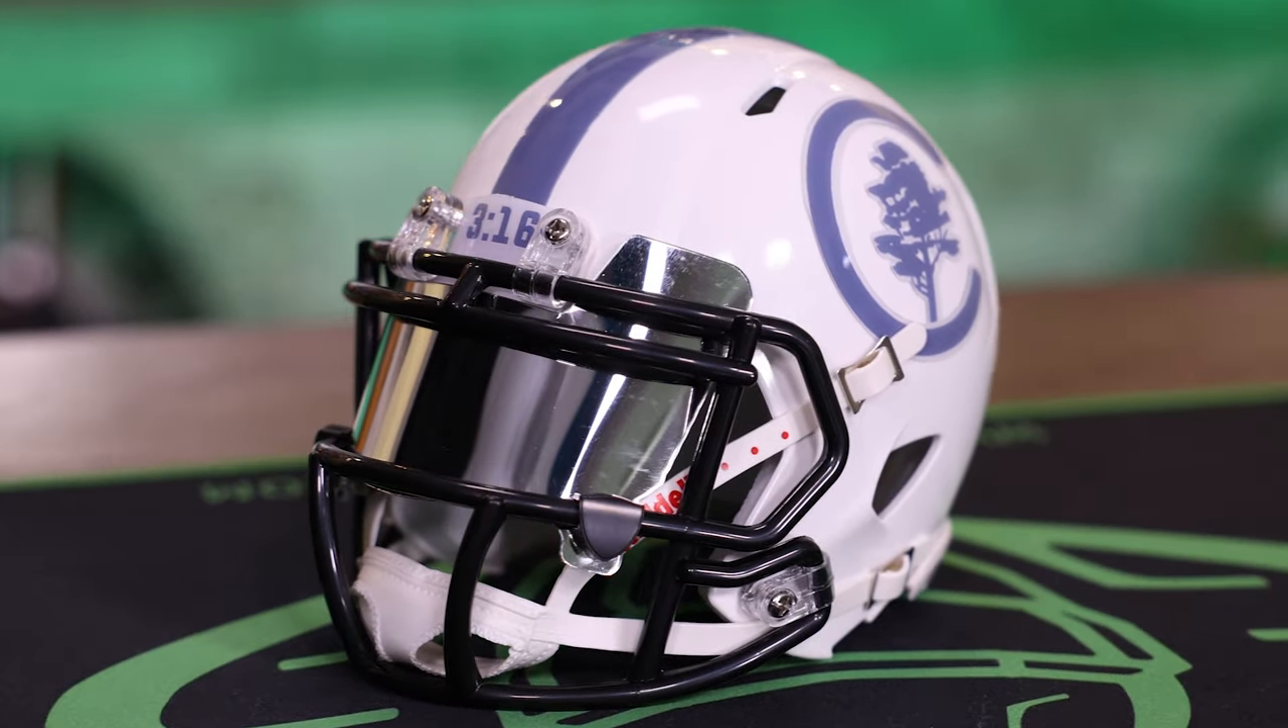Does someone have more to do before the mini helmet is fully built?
No.